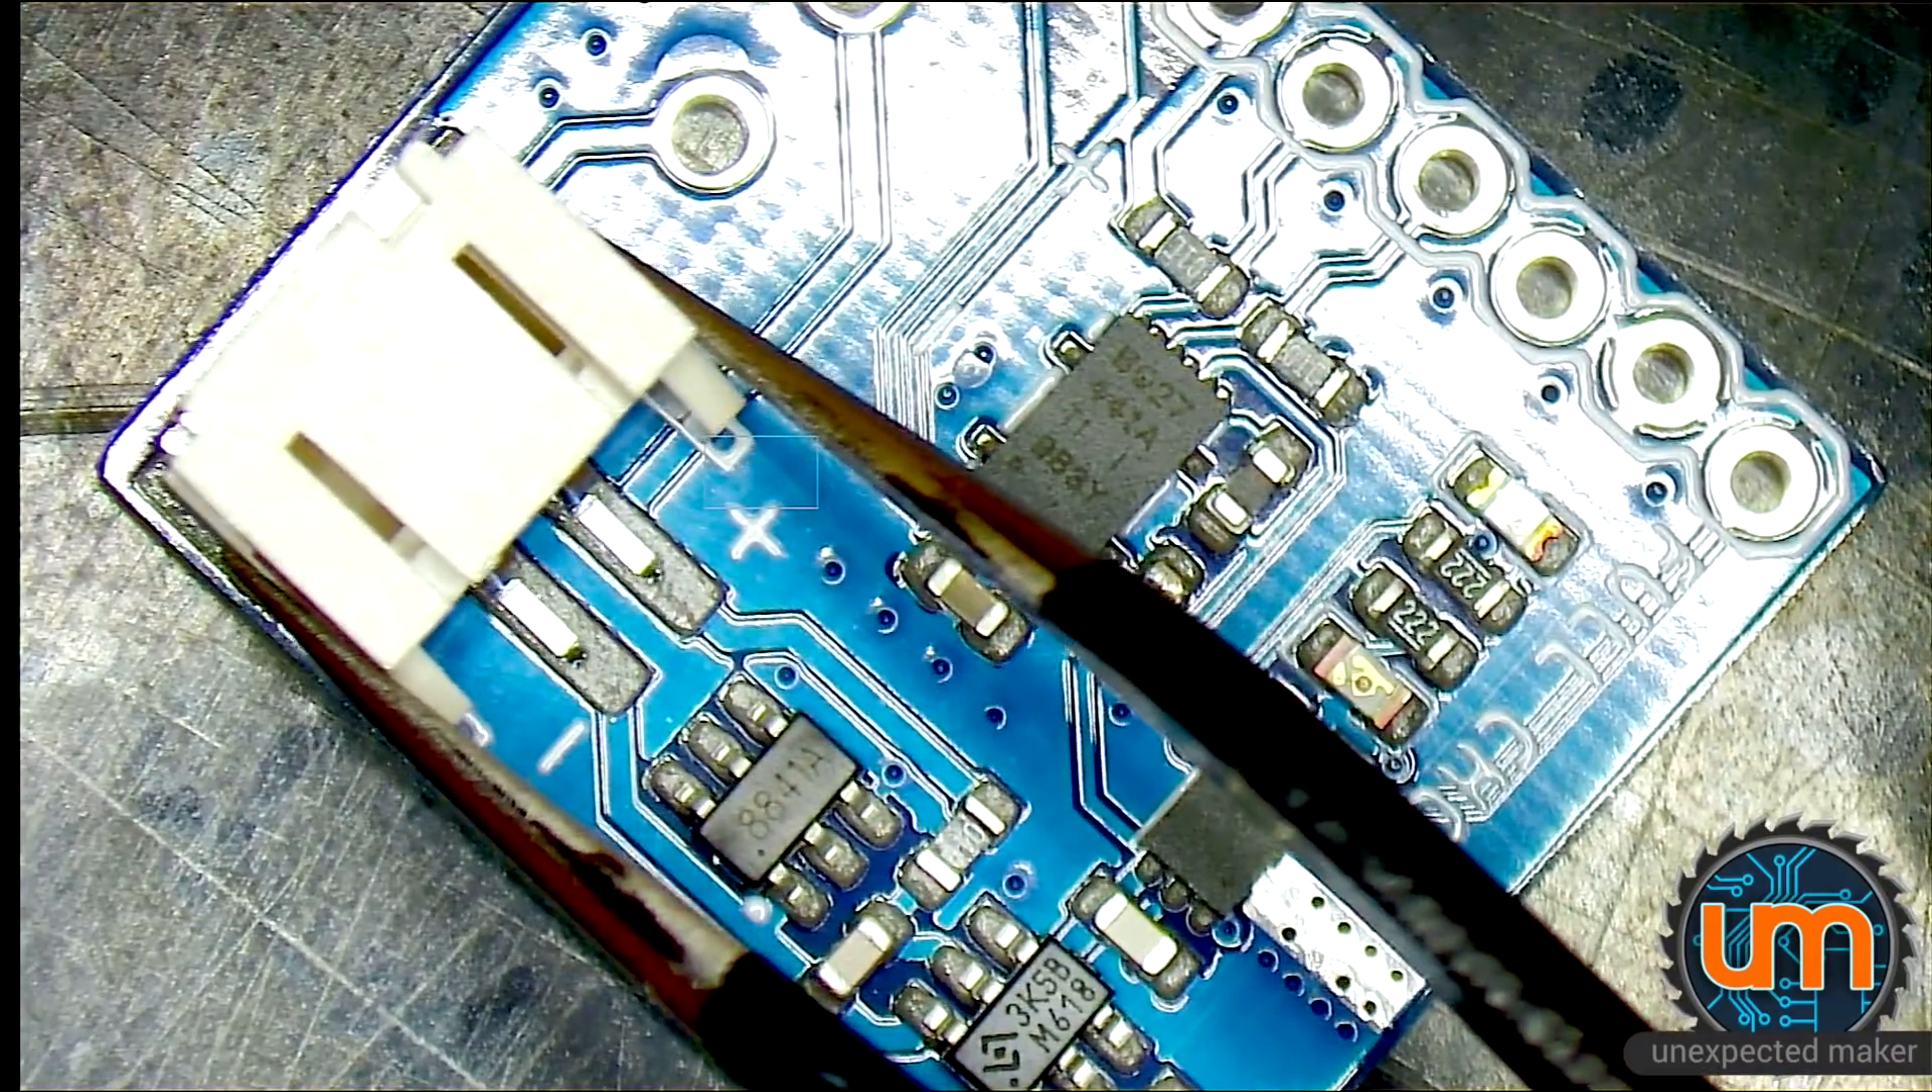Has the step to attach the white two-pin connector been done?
No.